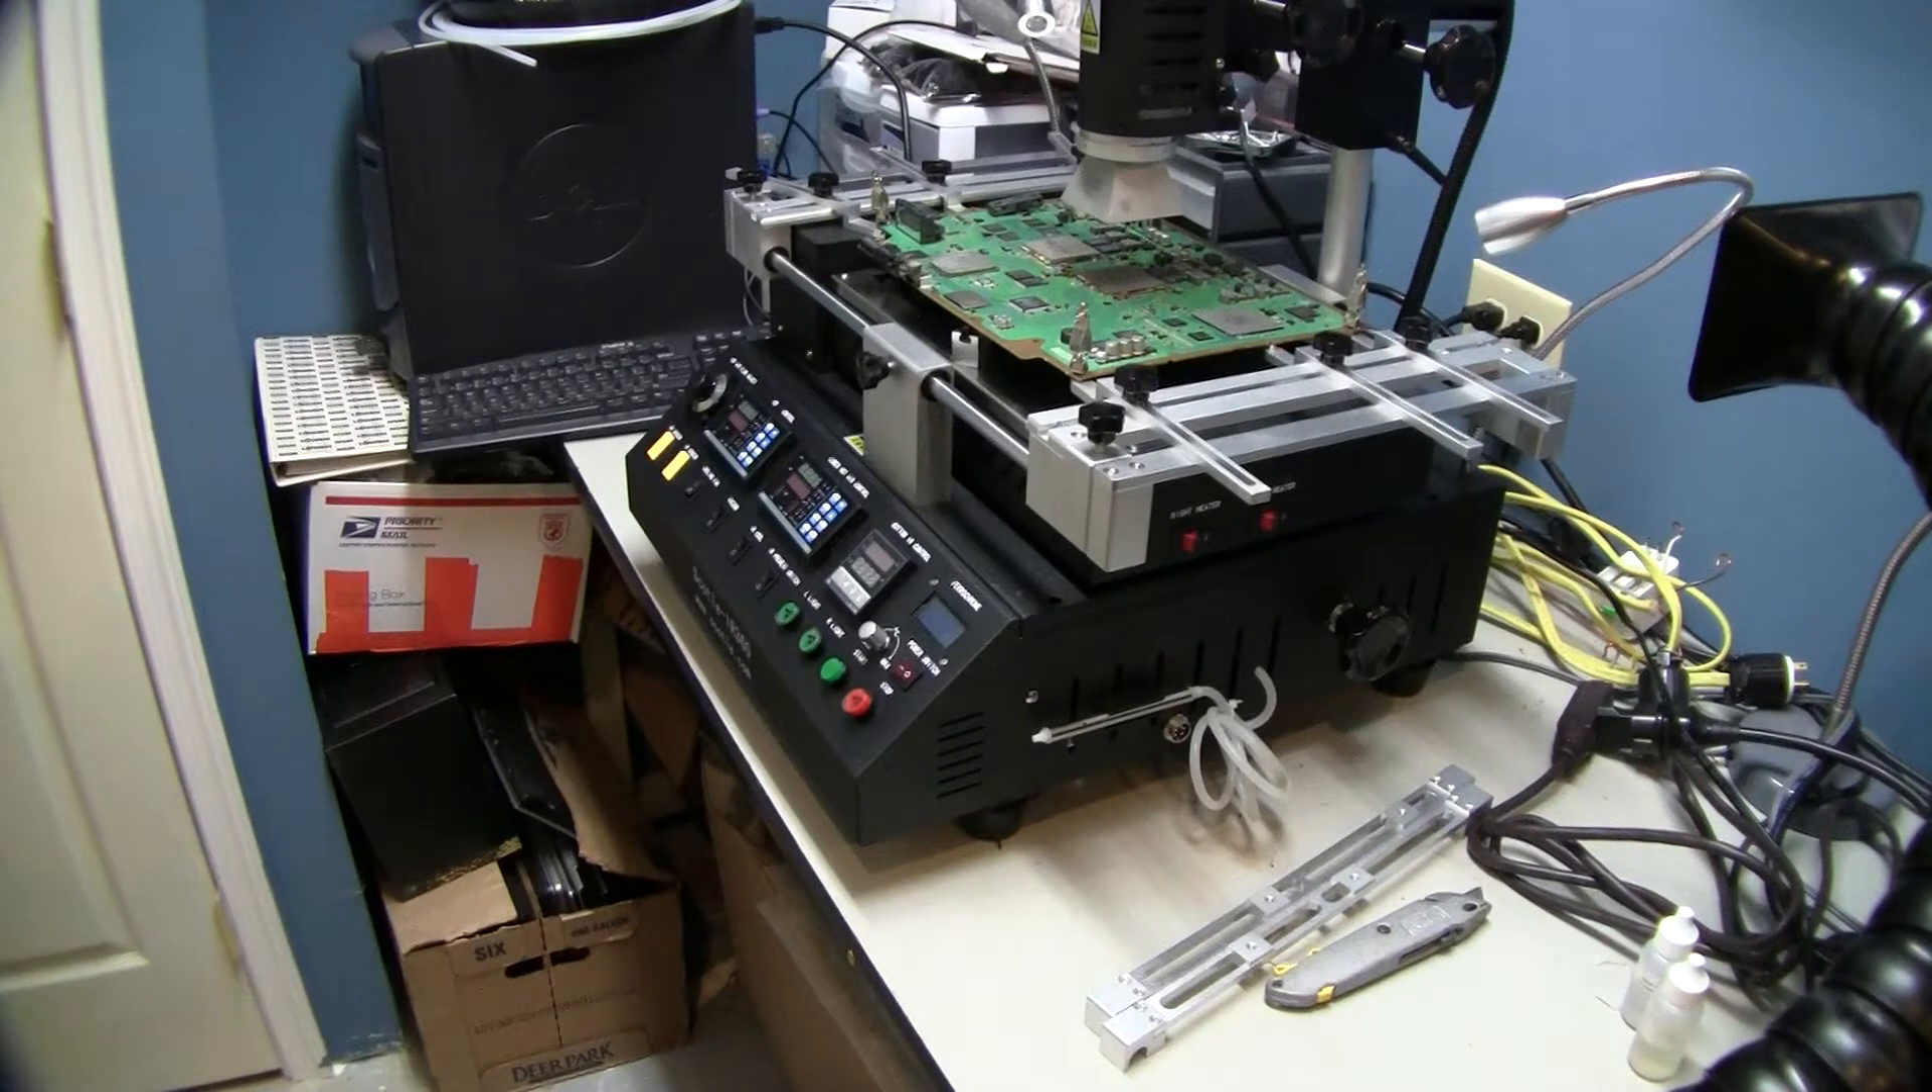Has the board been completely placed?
Yes.